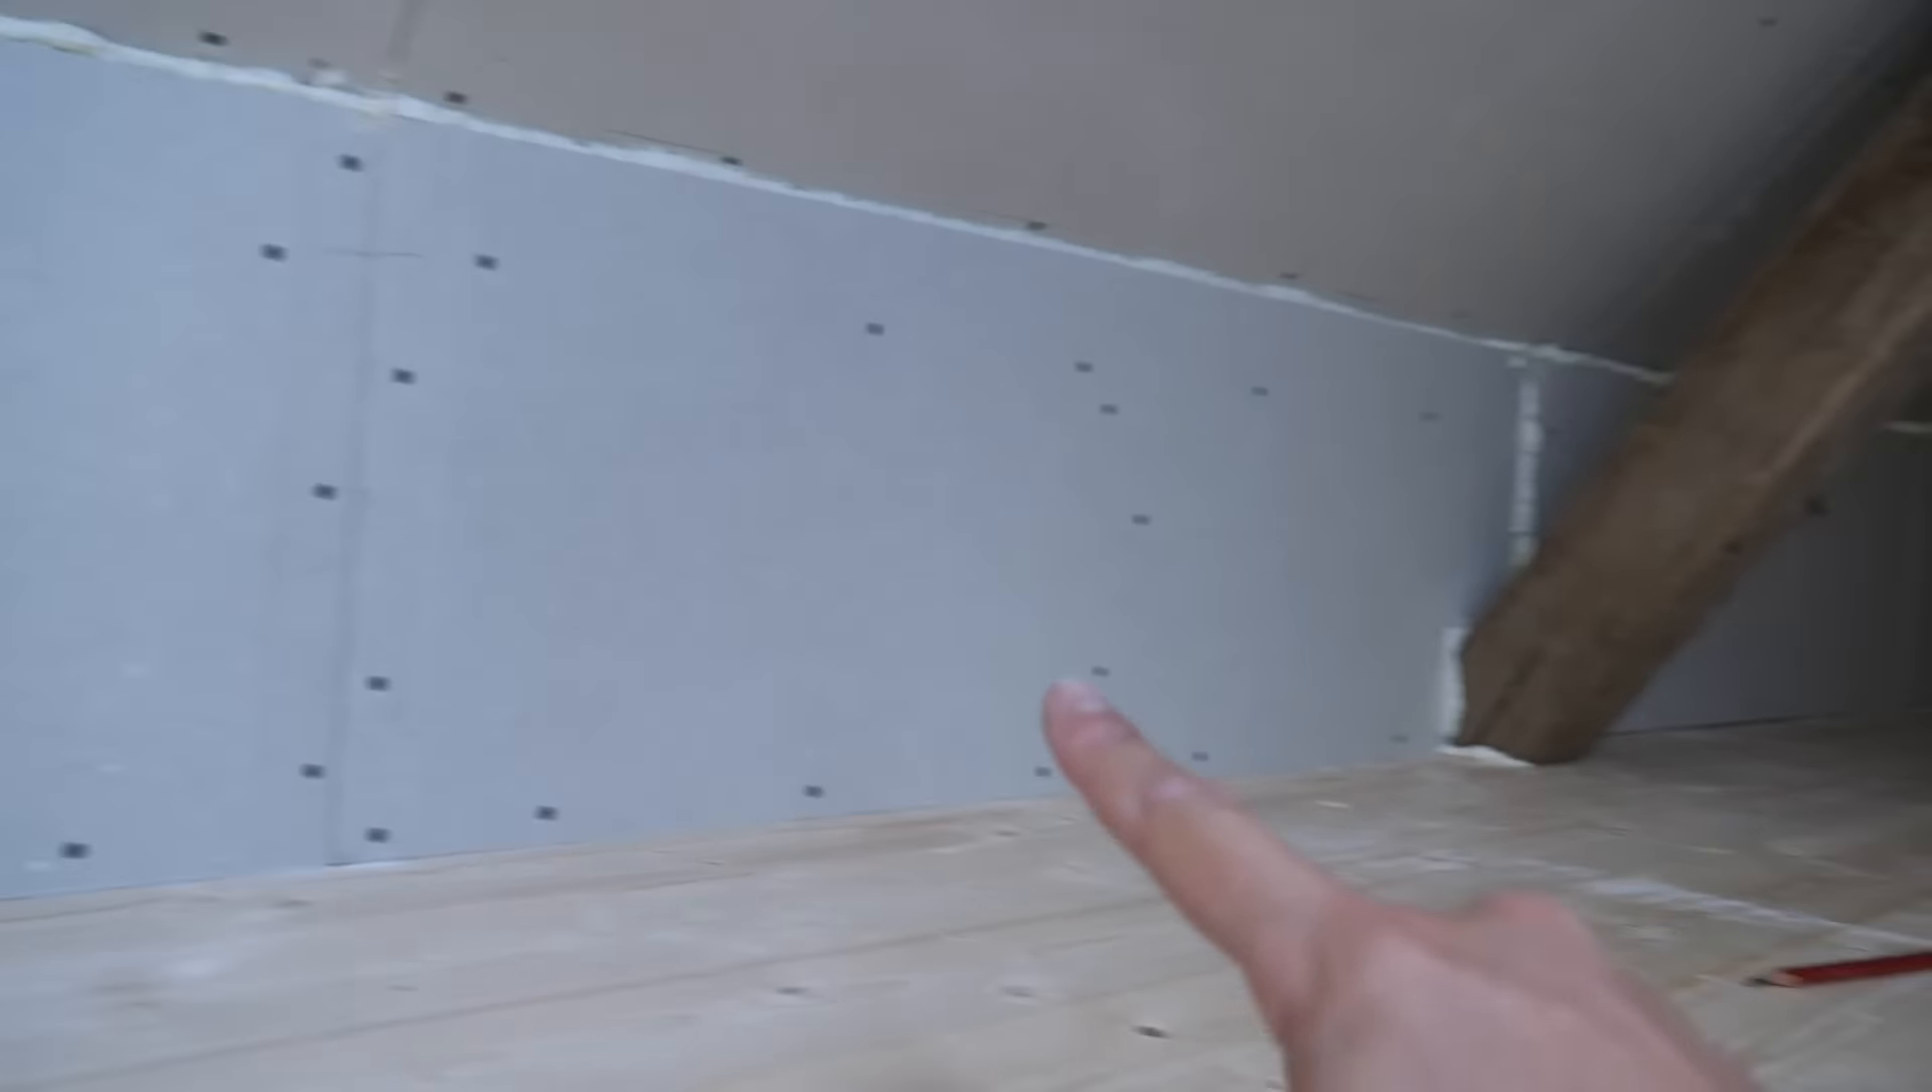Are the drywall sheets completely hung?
Yes.